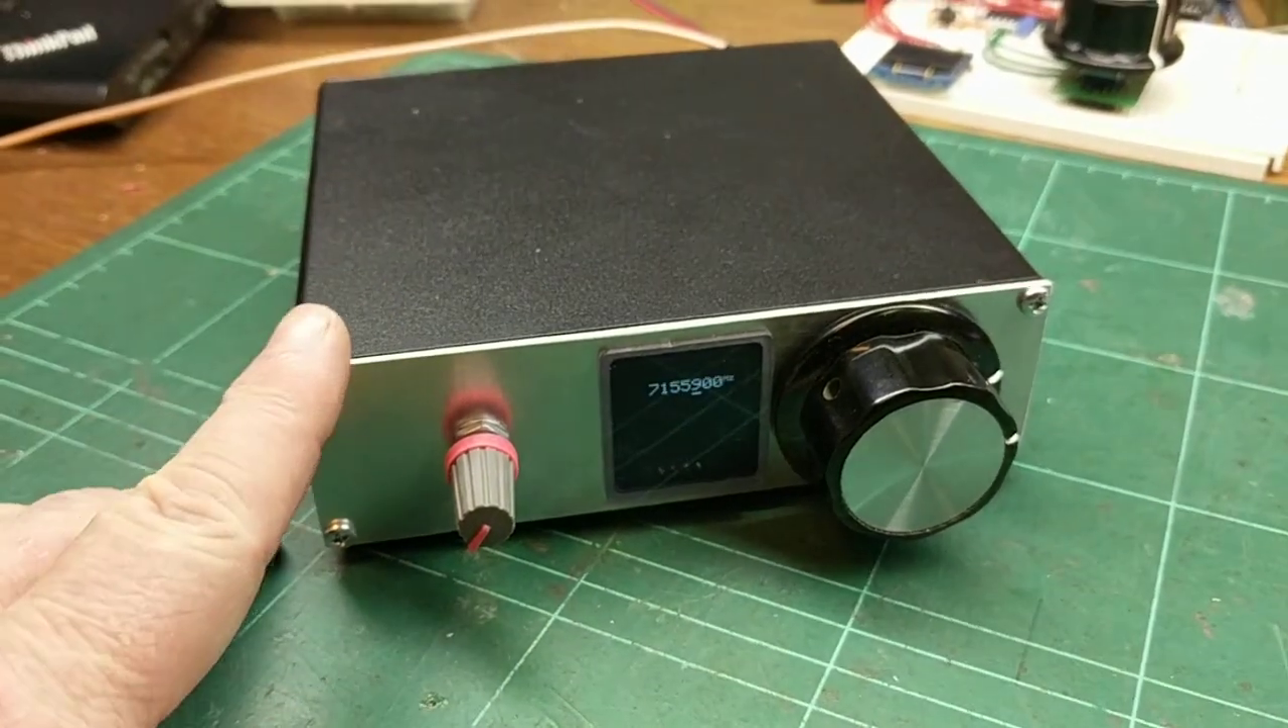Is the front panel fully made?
Yes.